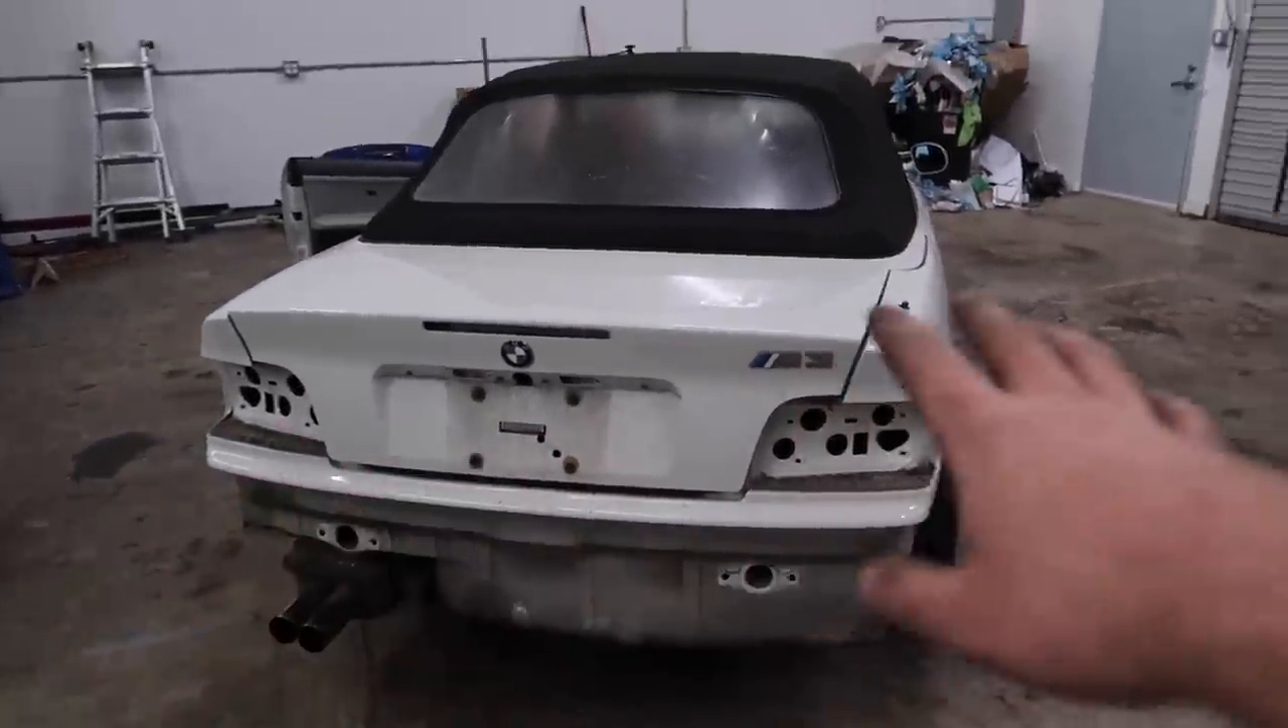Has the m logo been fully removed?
No.